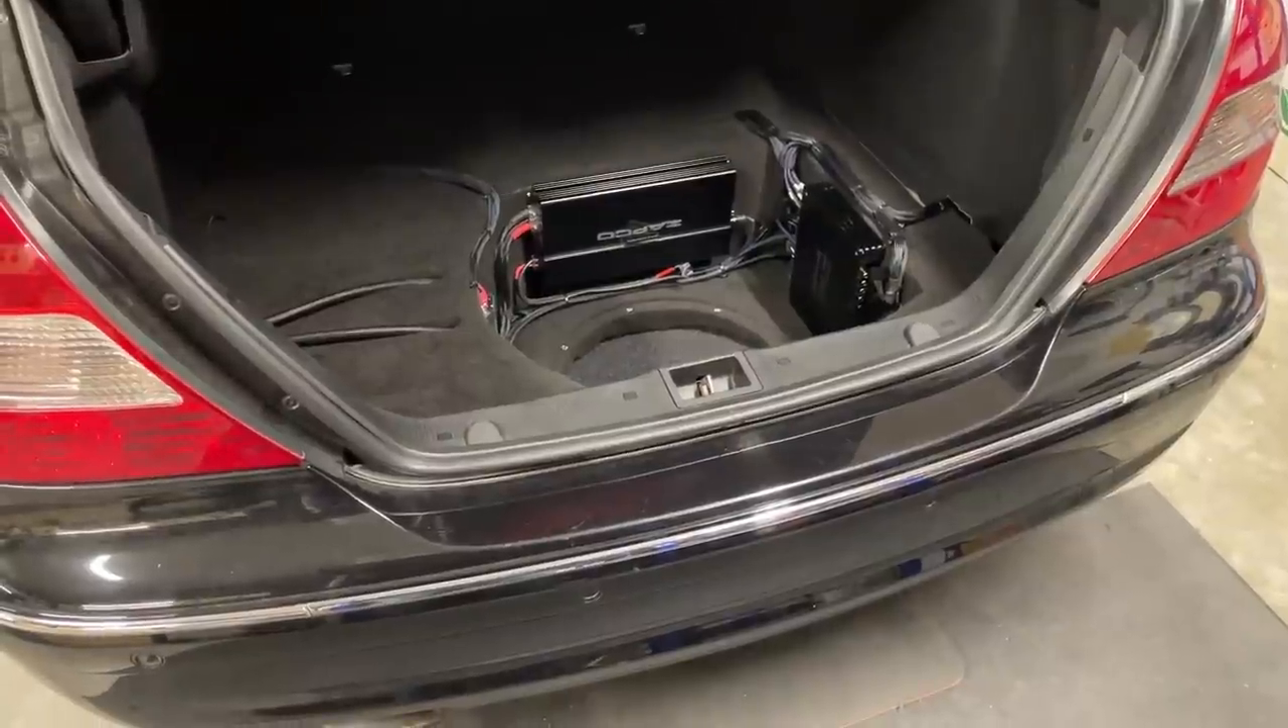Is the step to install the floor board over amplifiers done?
No.